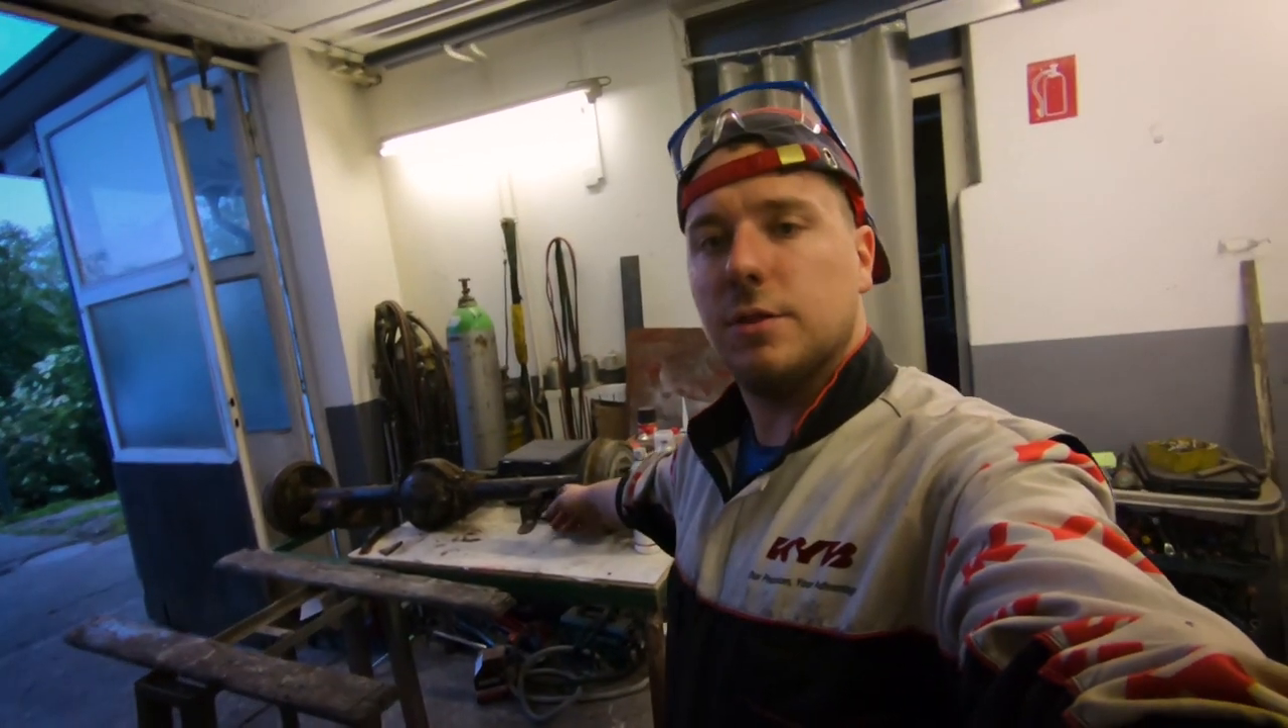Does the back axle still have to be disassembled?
Yes.